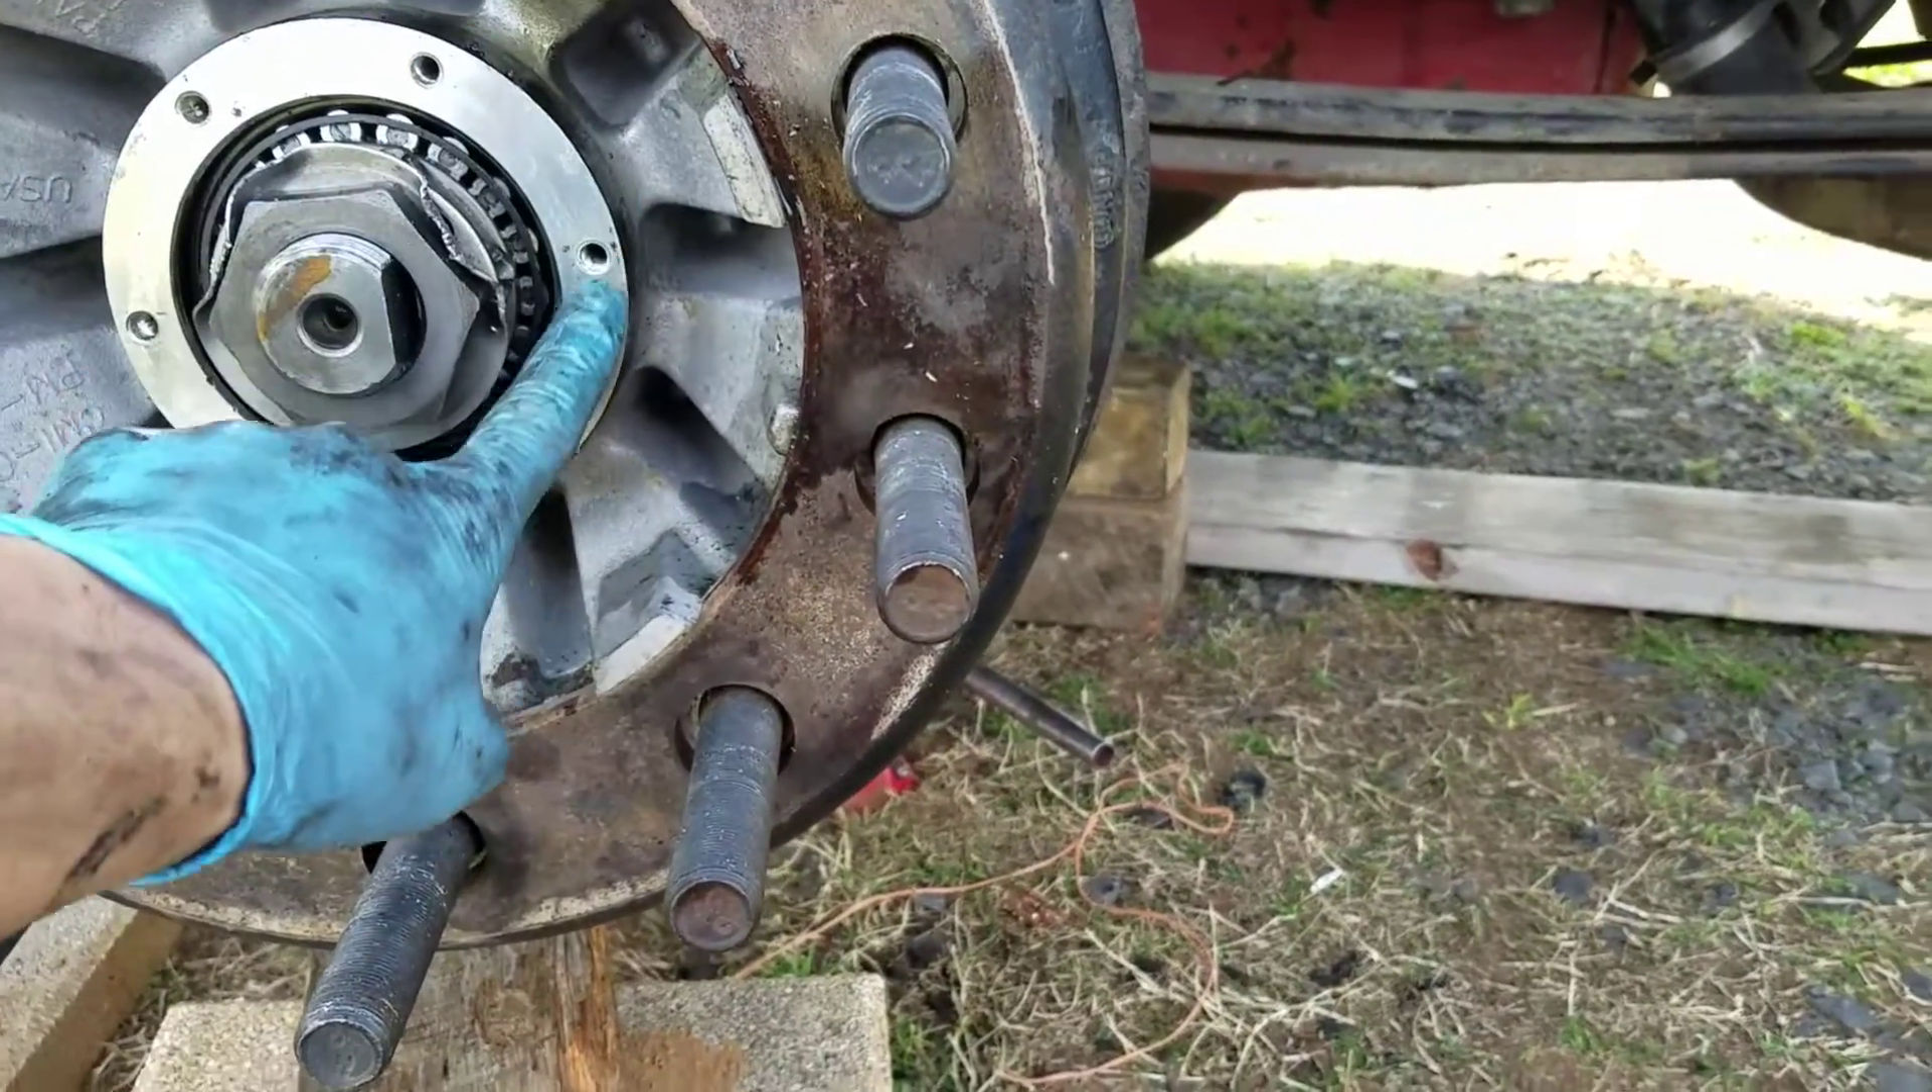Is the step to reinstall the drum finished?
Yes.